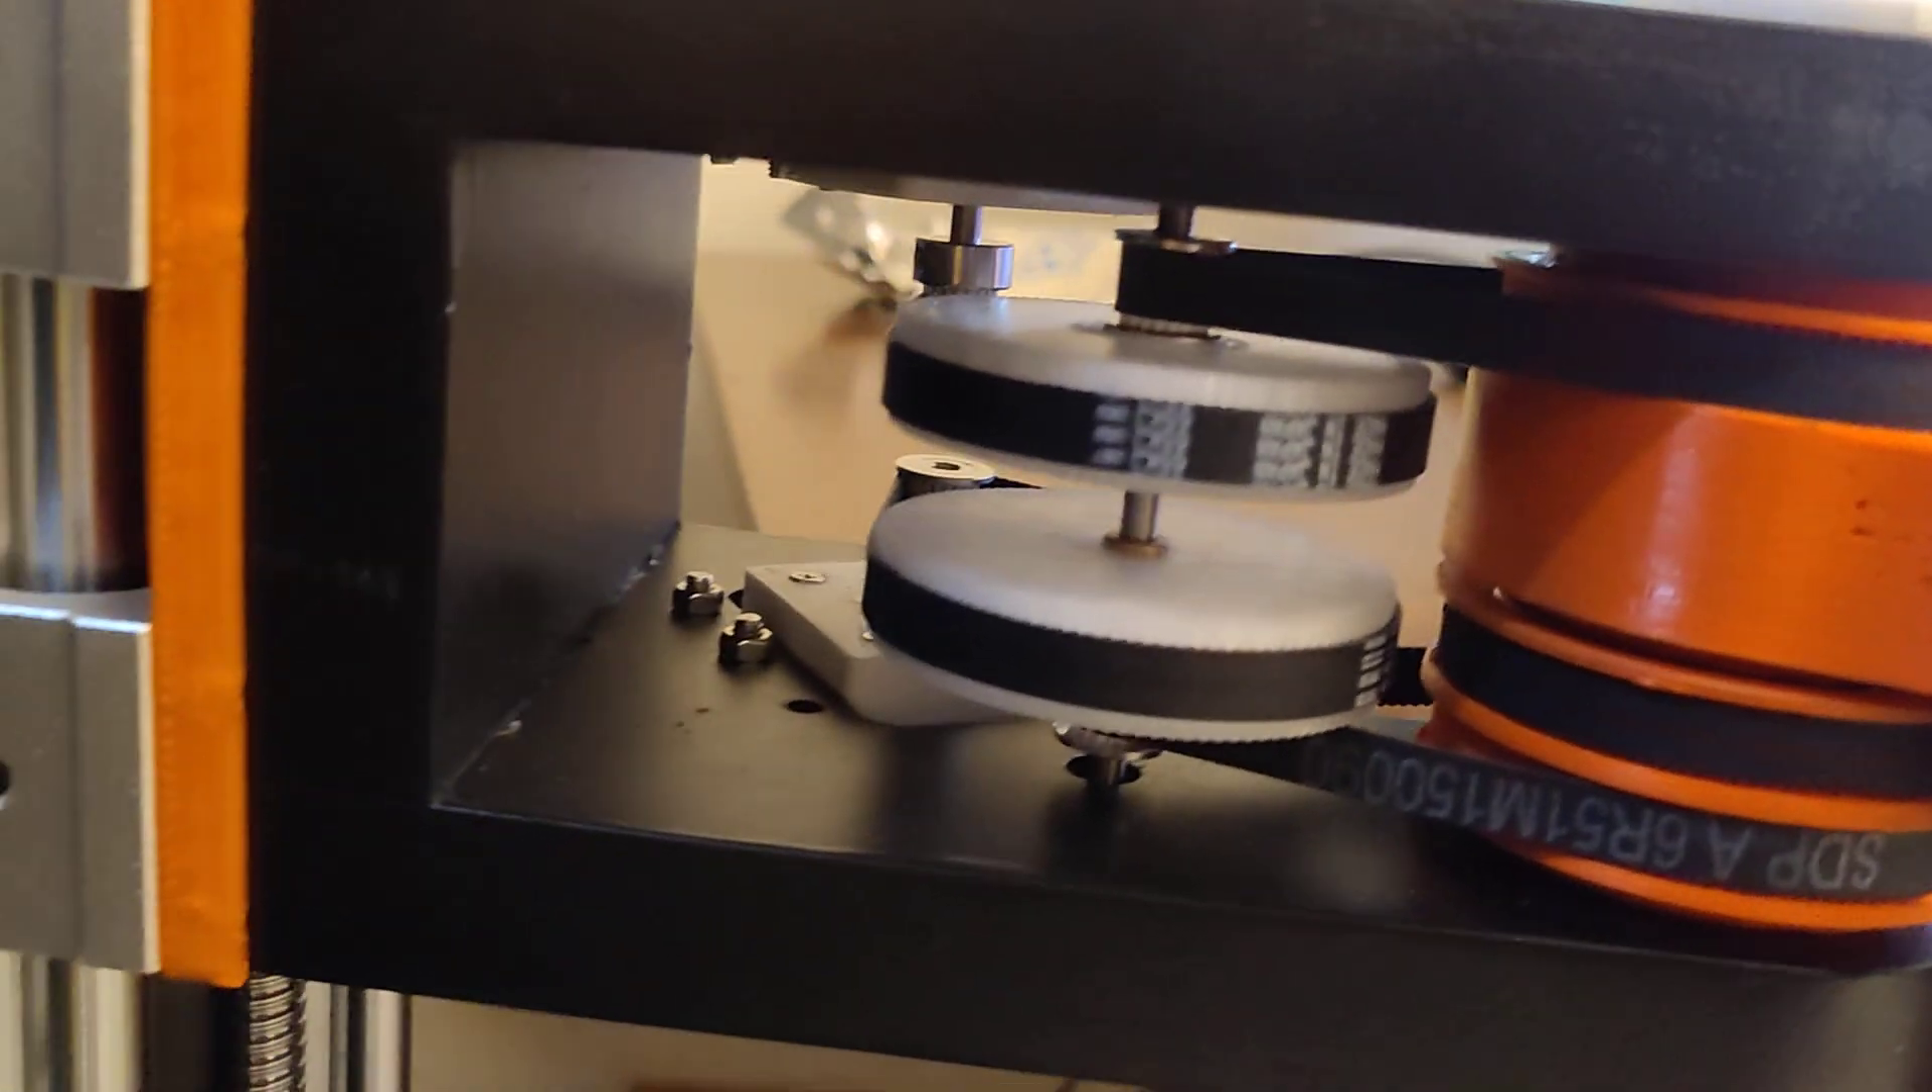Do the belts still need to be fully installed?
No.